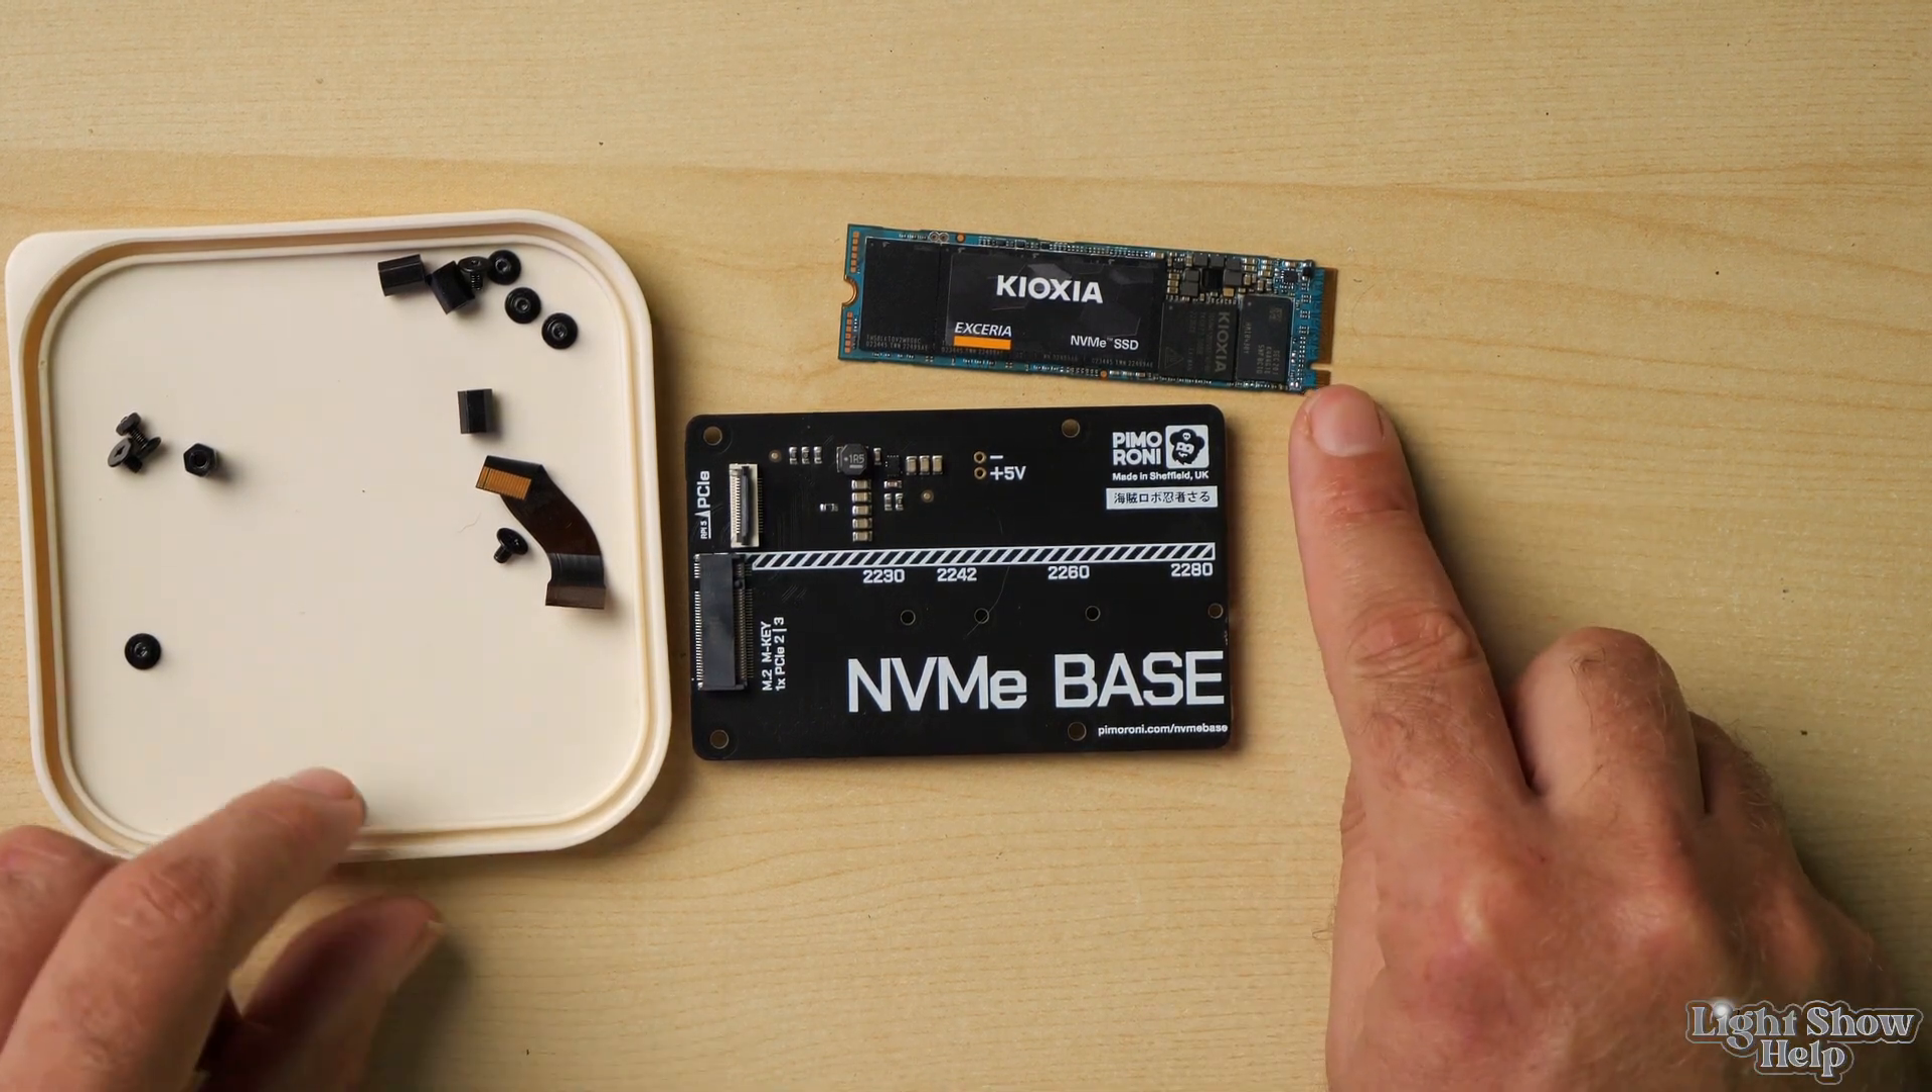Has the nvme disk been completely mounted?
No.